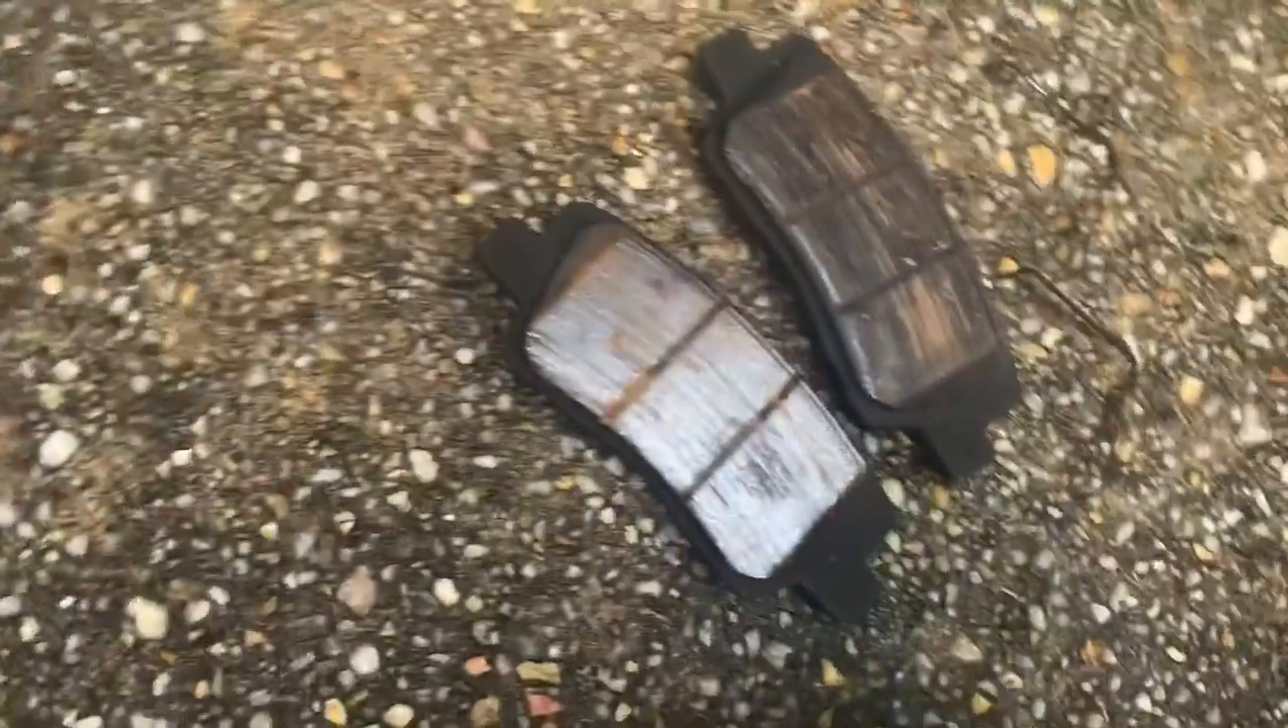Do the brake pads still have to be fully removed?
No.